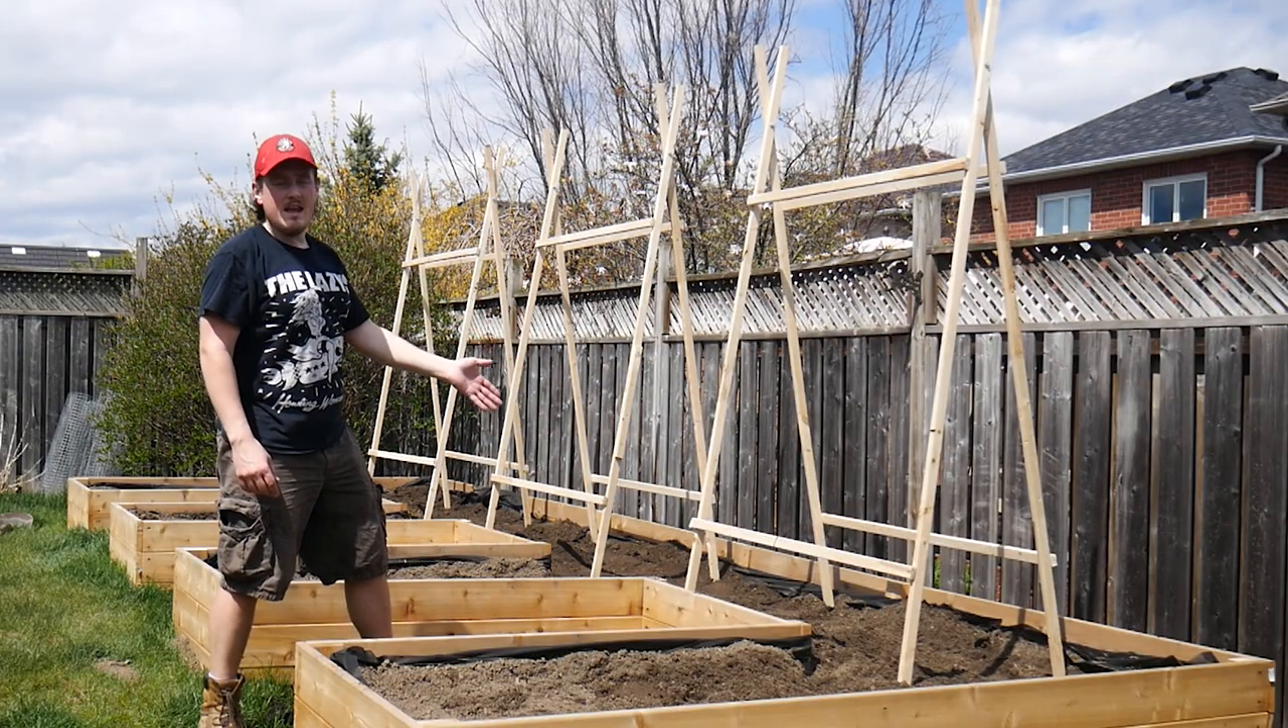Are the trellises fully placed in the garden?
Yes.